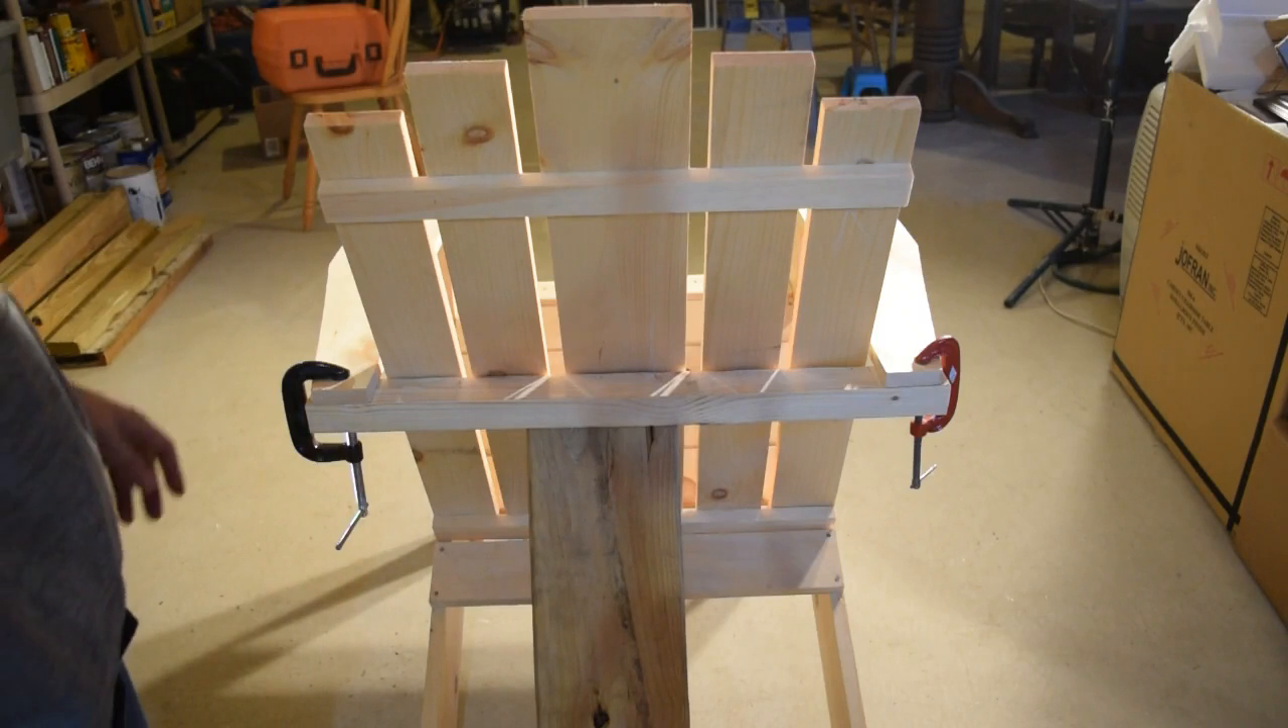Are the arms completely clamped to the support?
Yes.